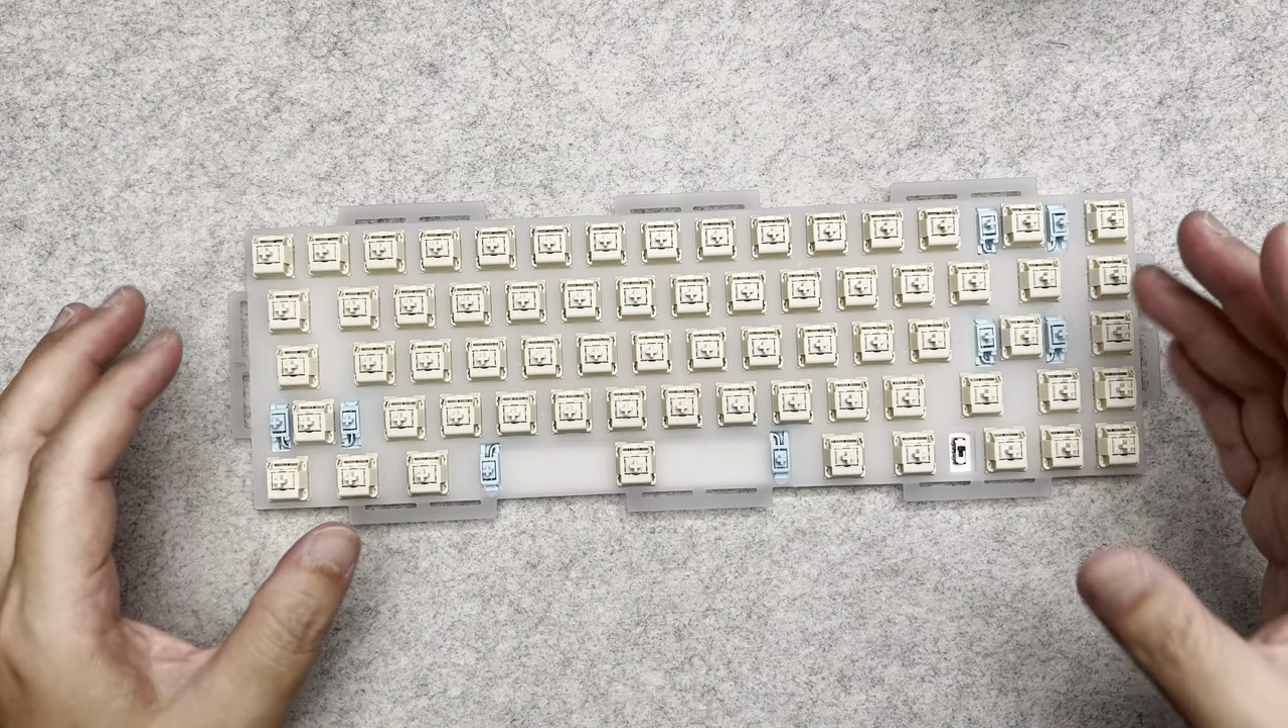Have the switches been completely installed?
Yes.